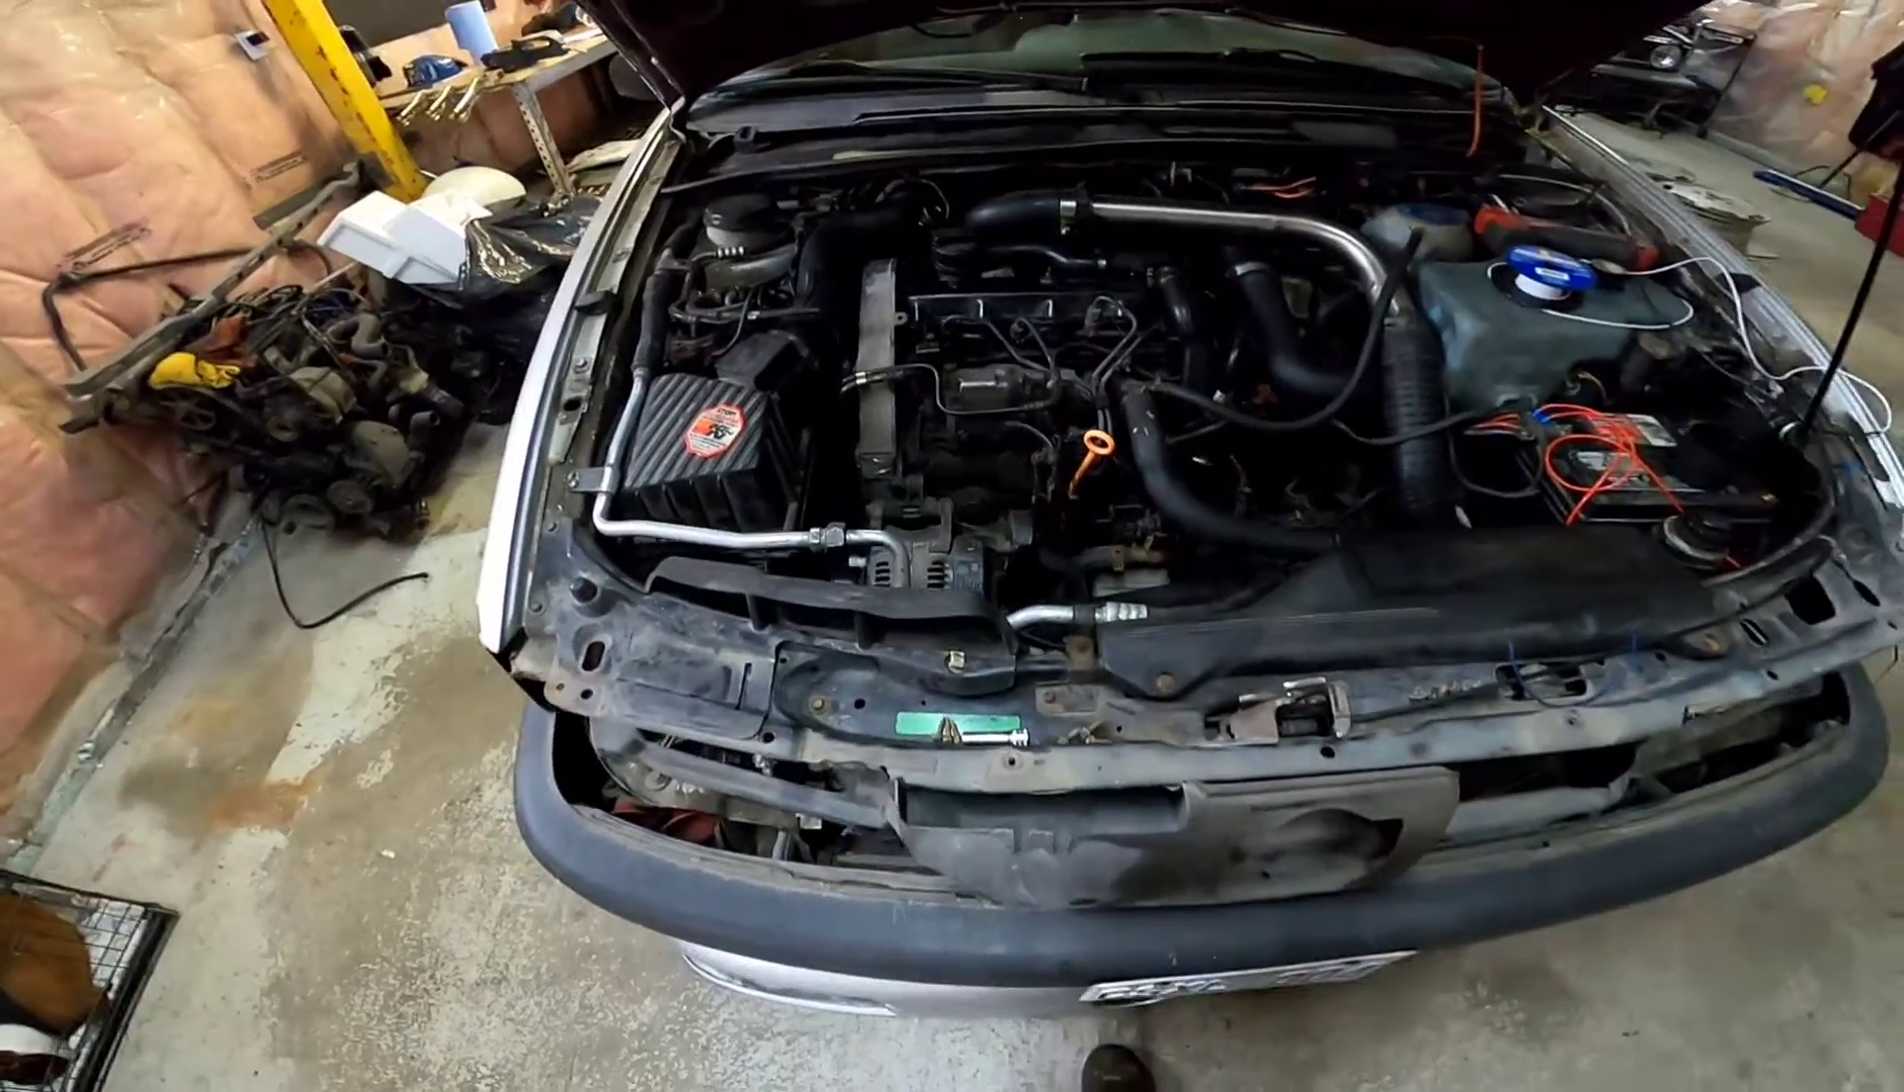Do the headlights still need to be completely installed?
Yes.